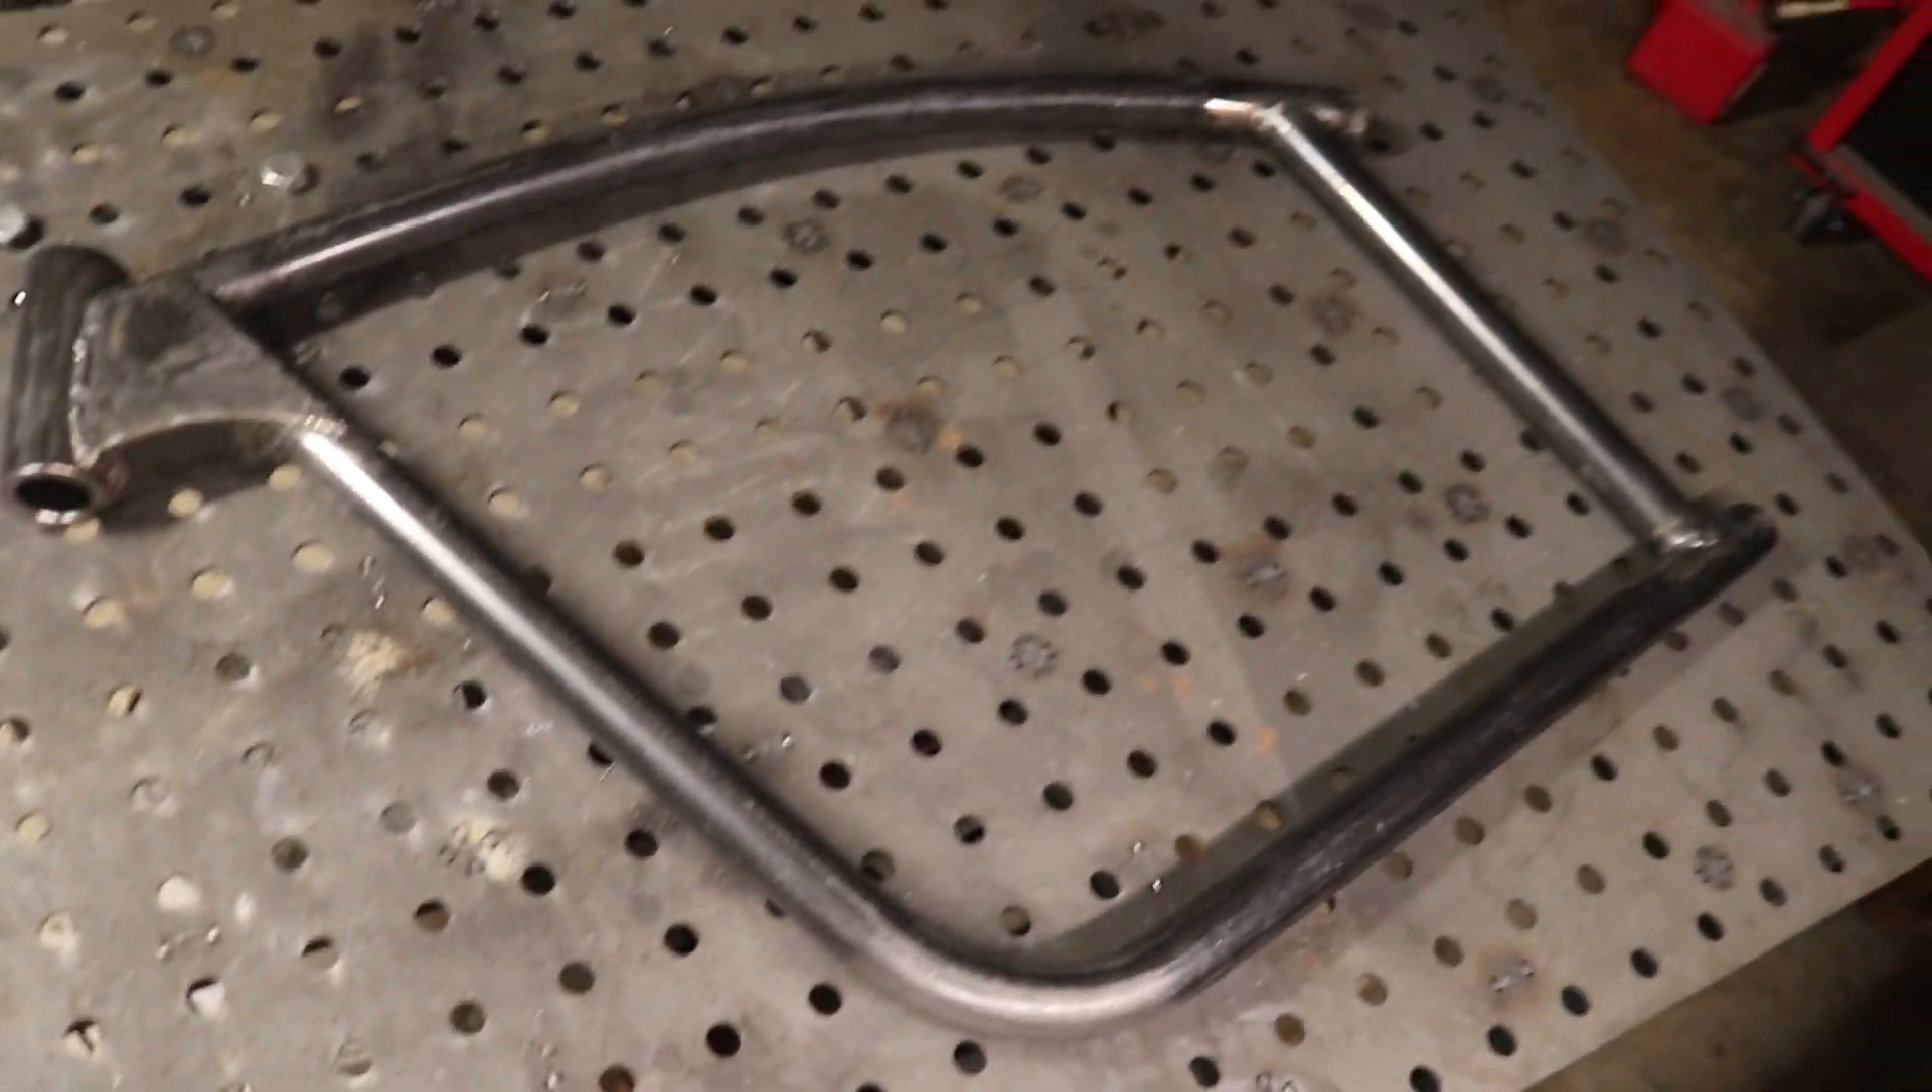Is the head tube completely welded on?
Yes.